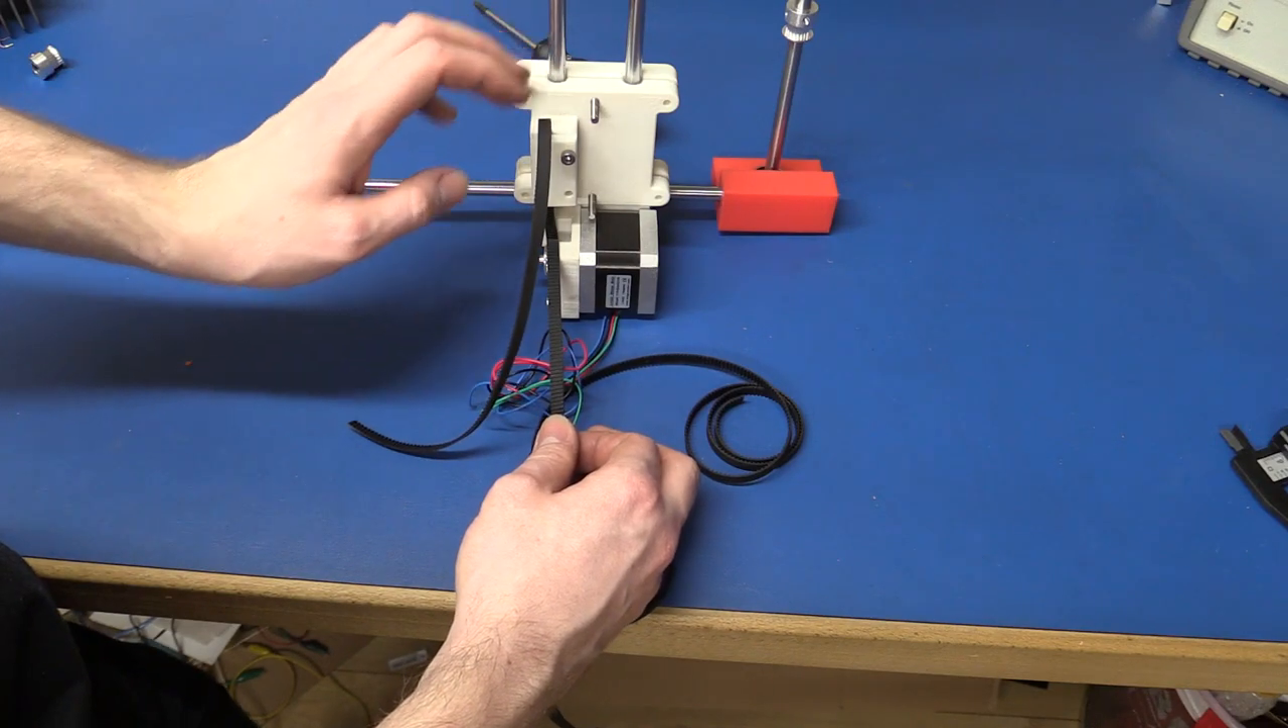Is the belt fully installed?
No.